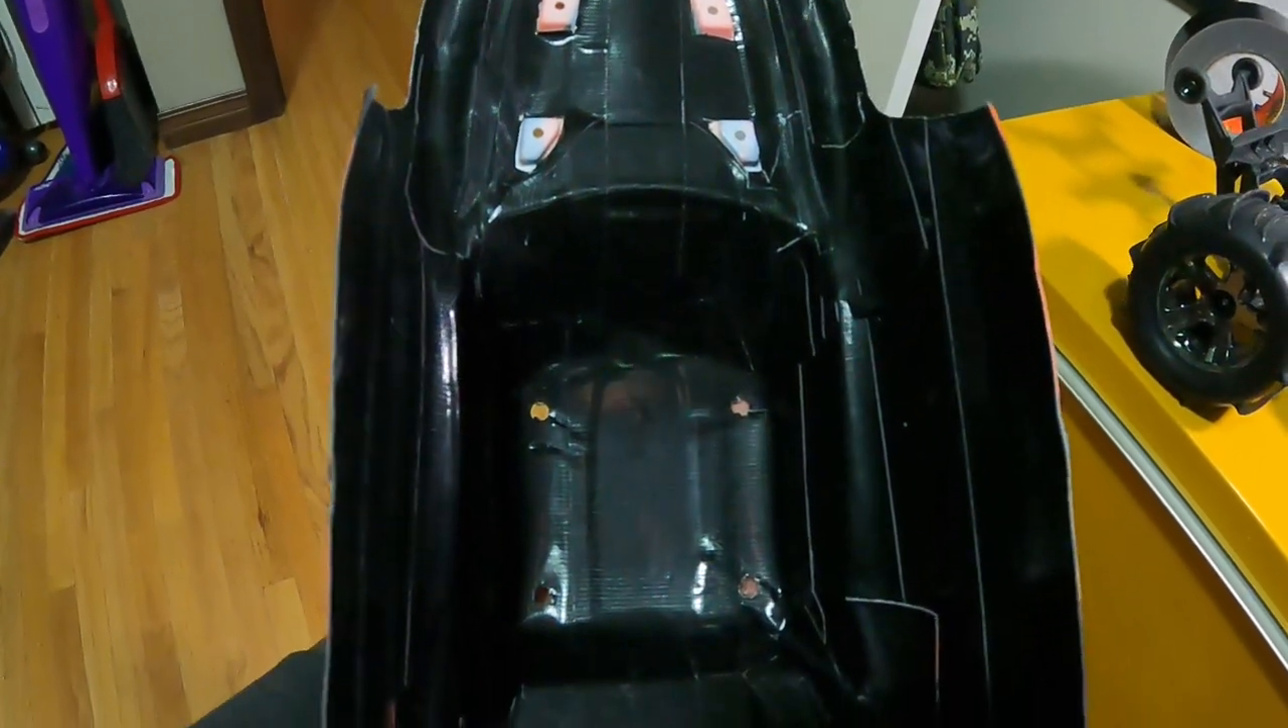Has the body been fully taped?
Yes.